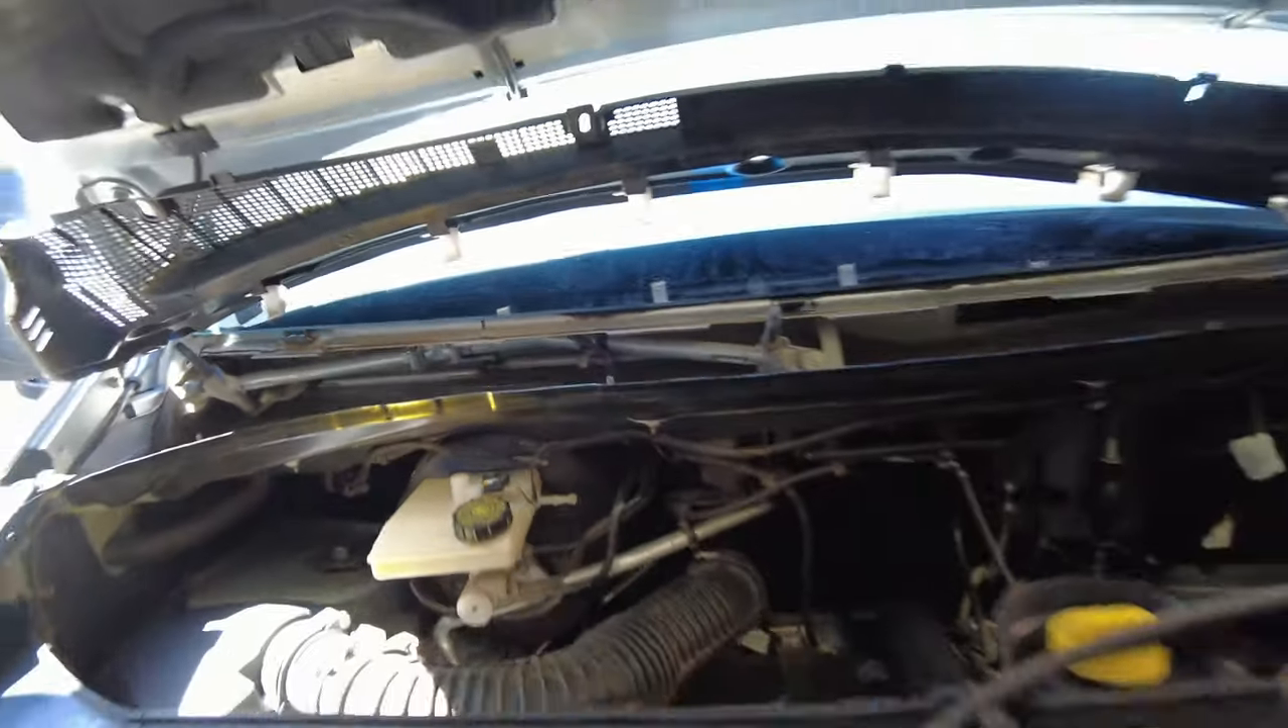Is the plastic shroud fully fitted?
No.